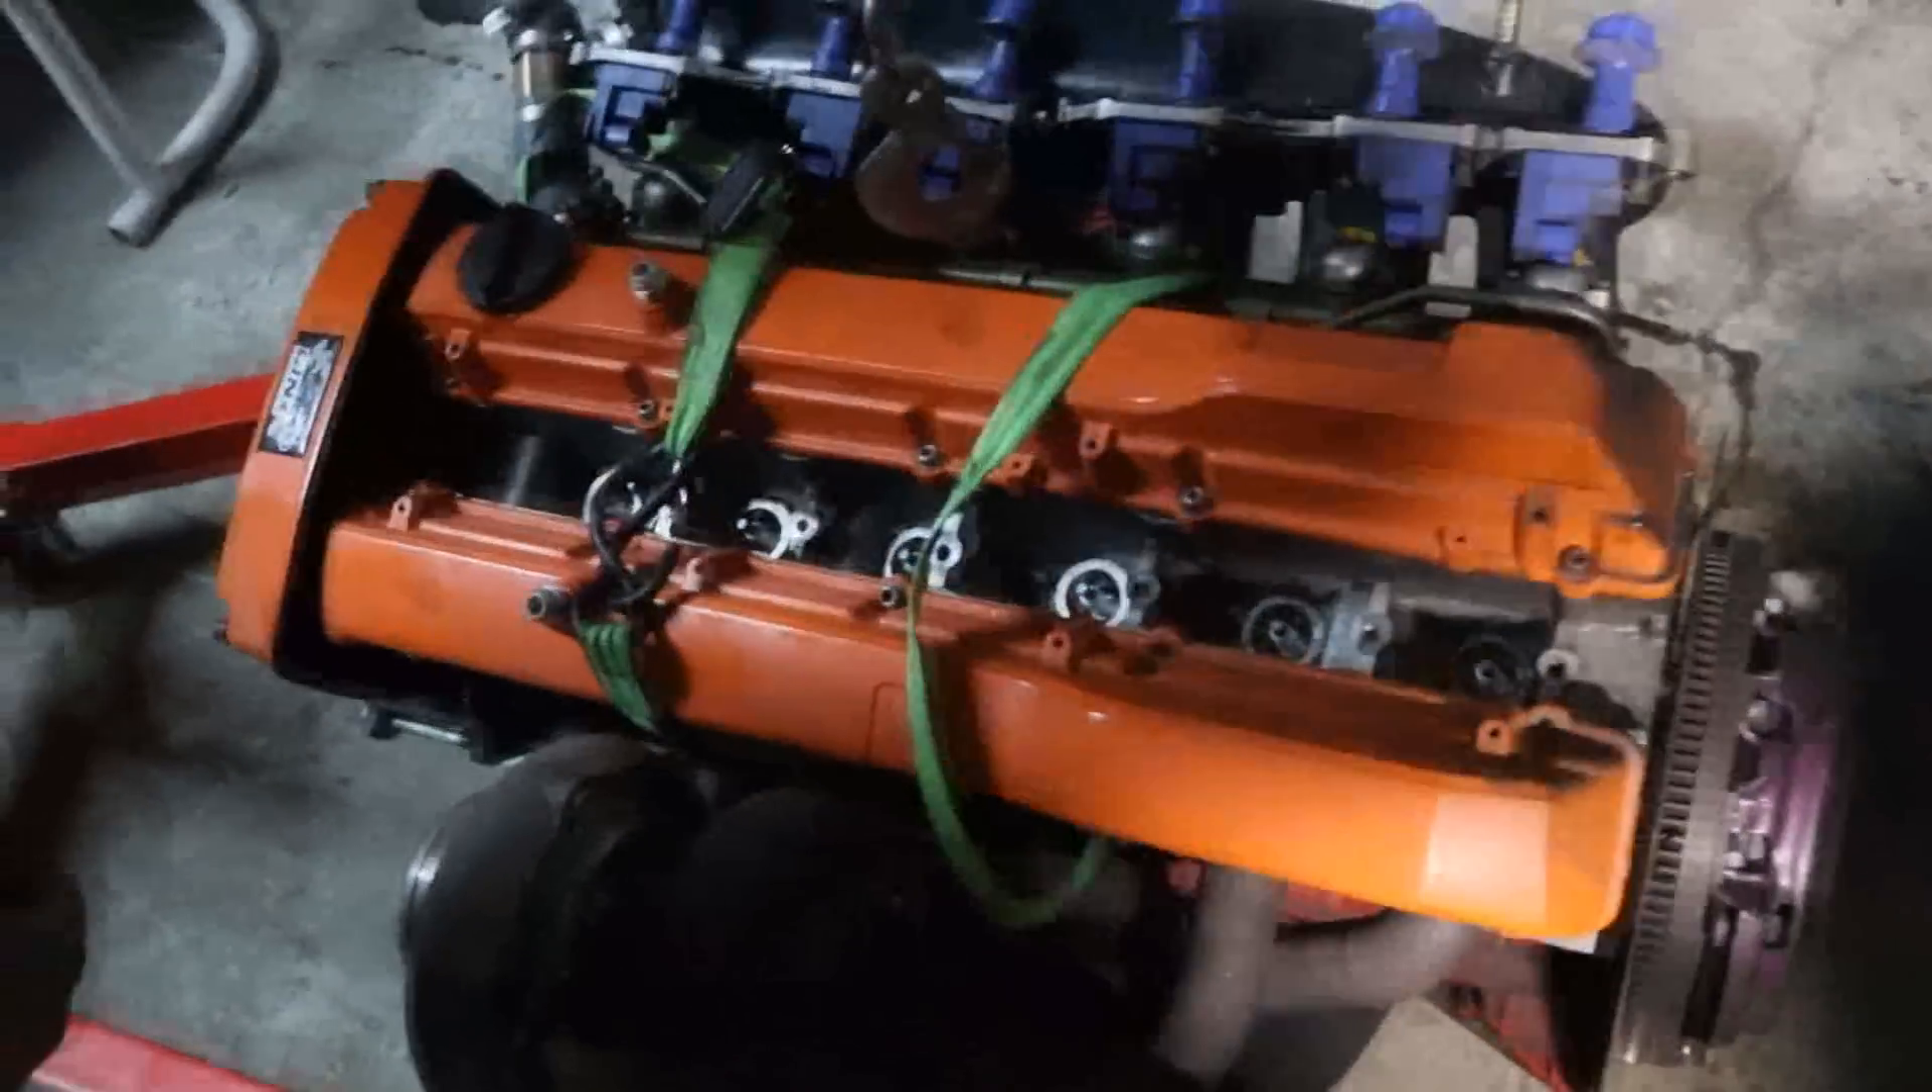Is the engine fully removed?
Yes.